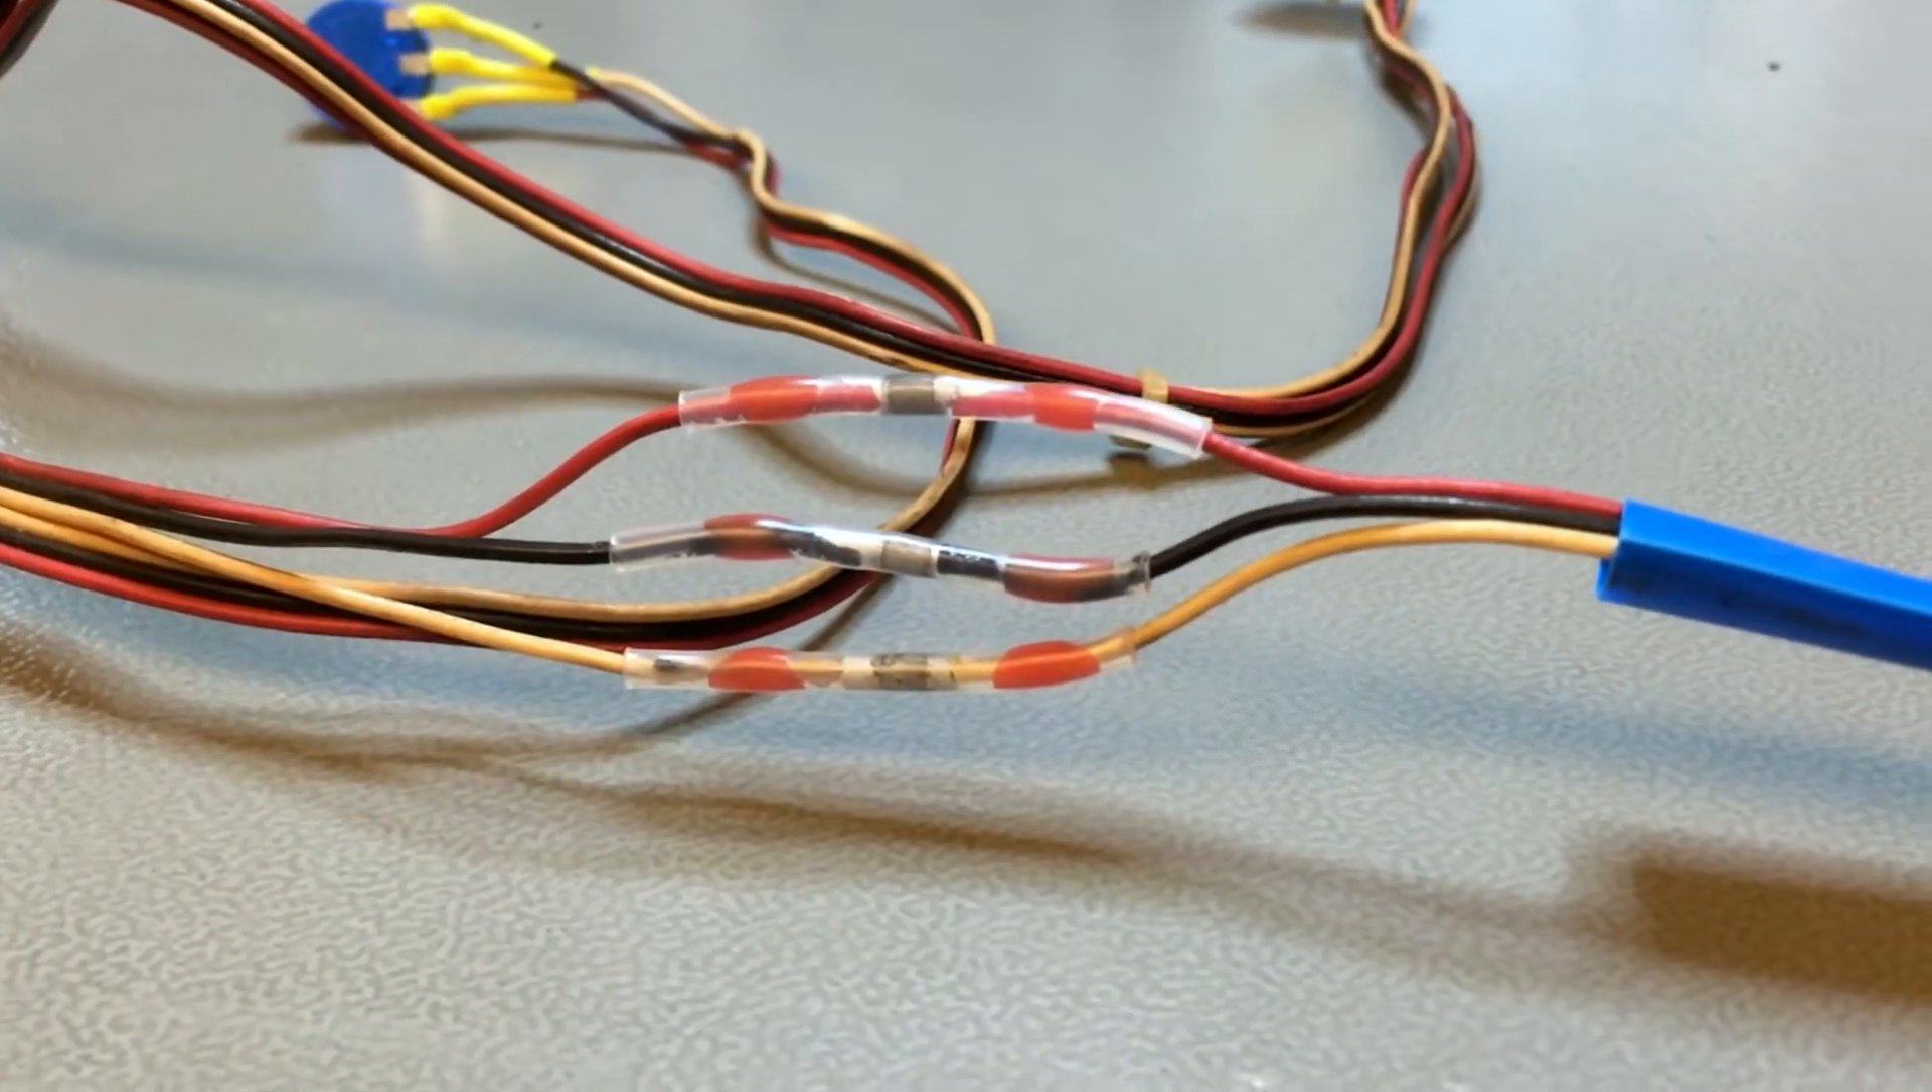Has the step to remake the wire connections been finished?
Yes.